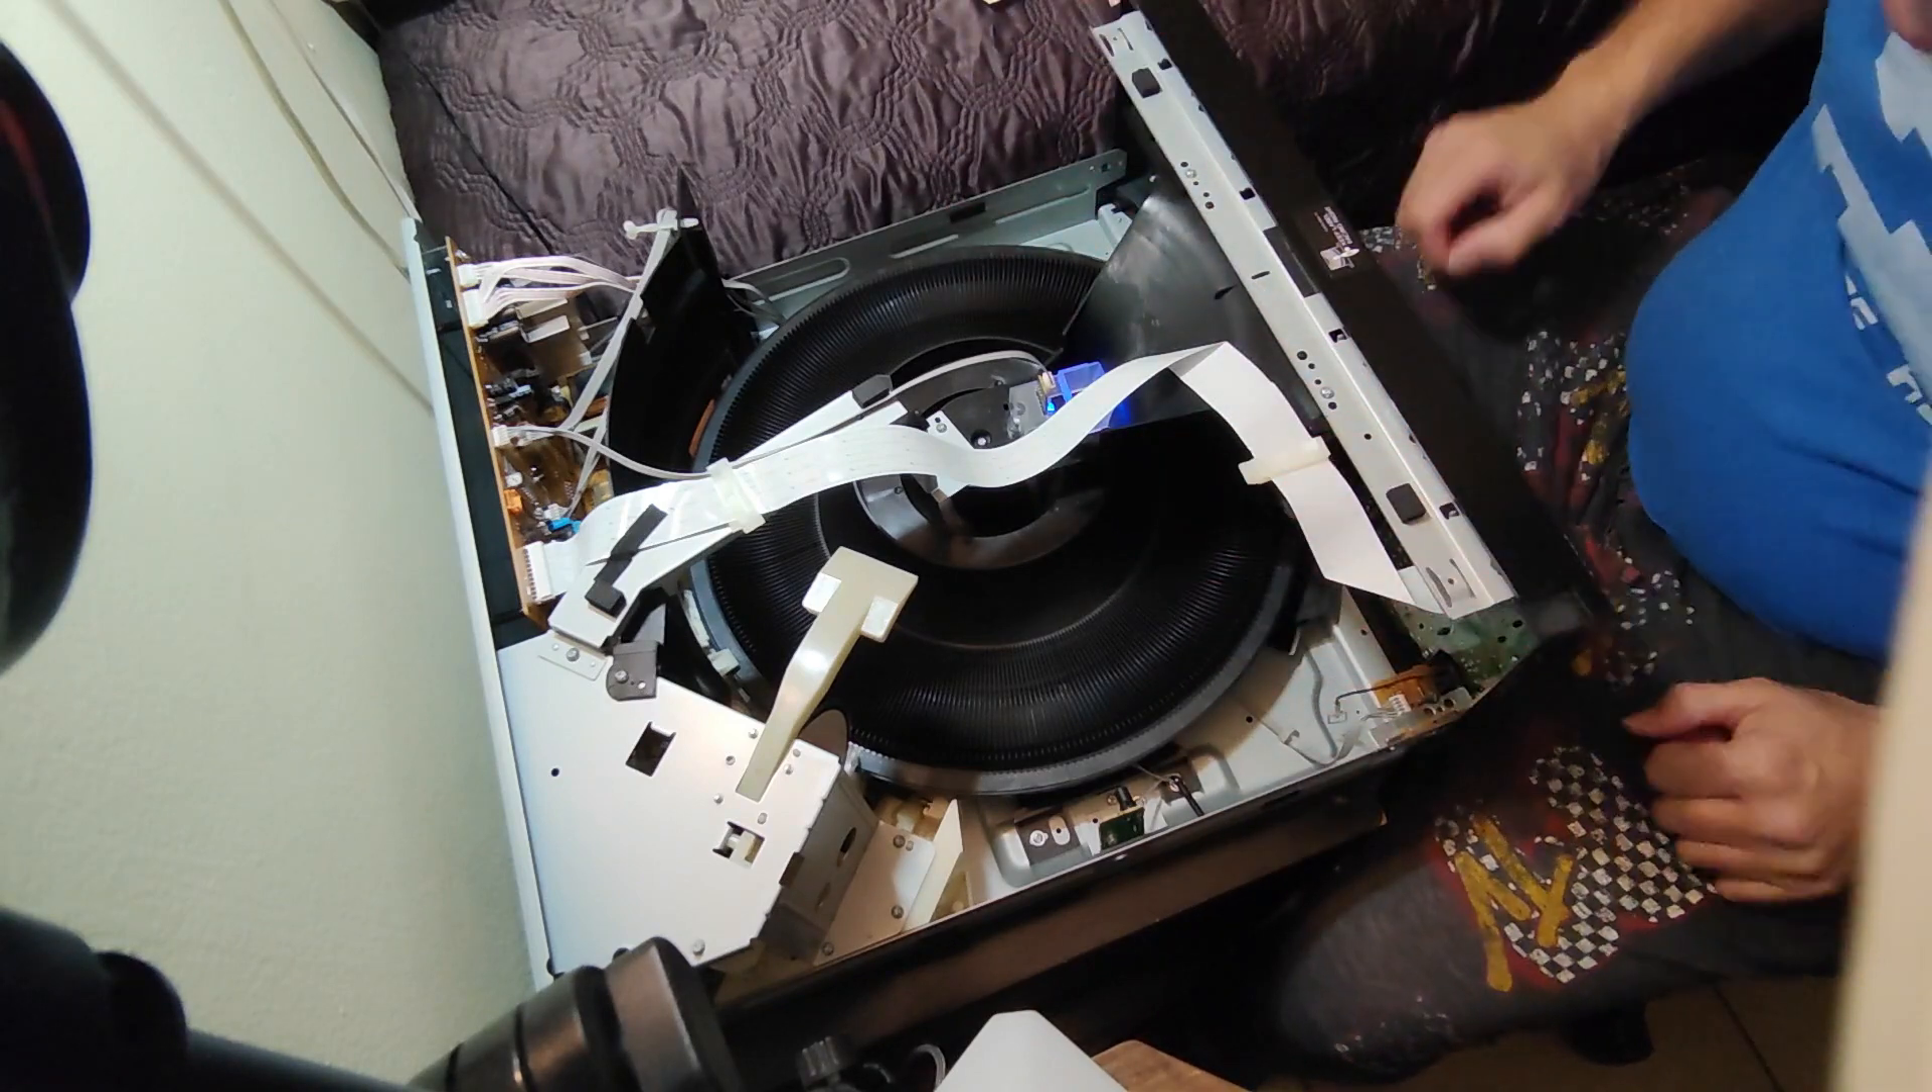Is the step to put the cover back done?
No.